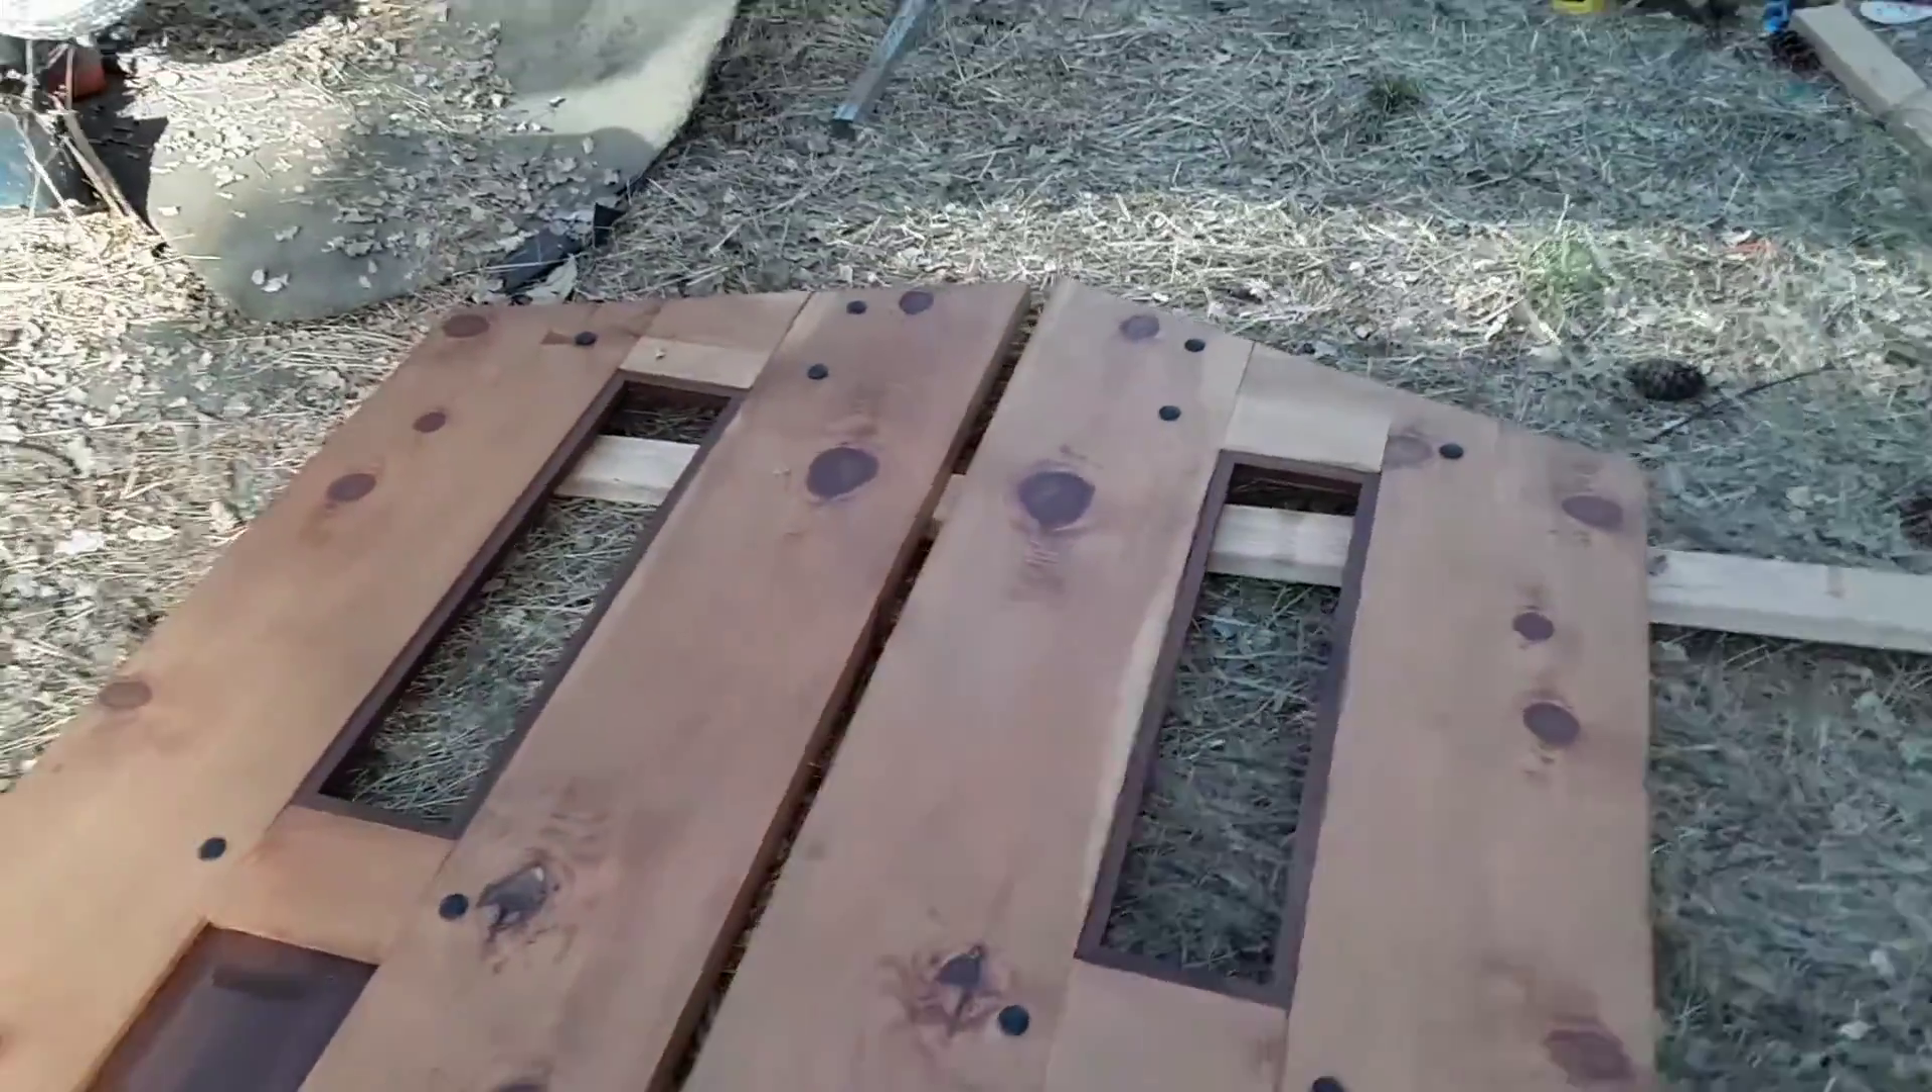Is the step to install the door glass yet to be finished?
Yes.